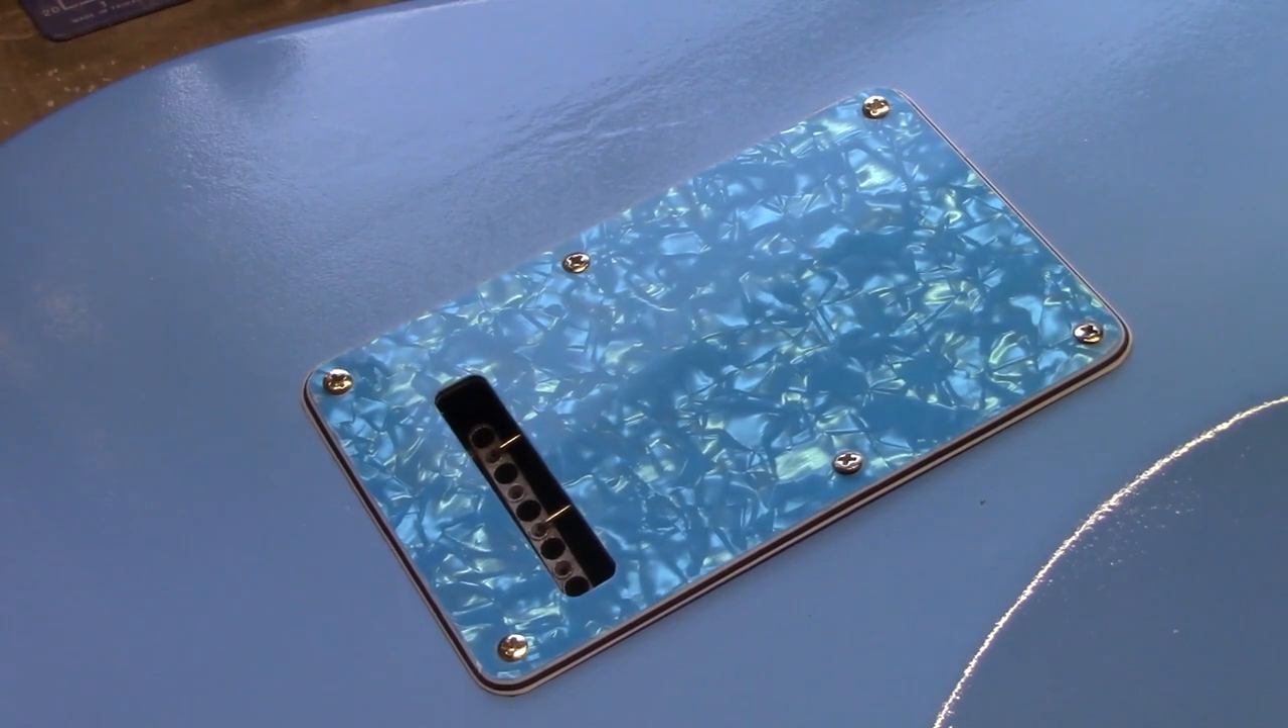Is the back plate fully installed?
Yes.